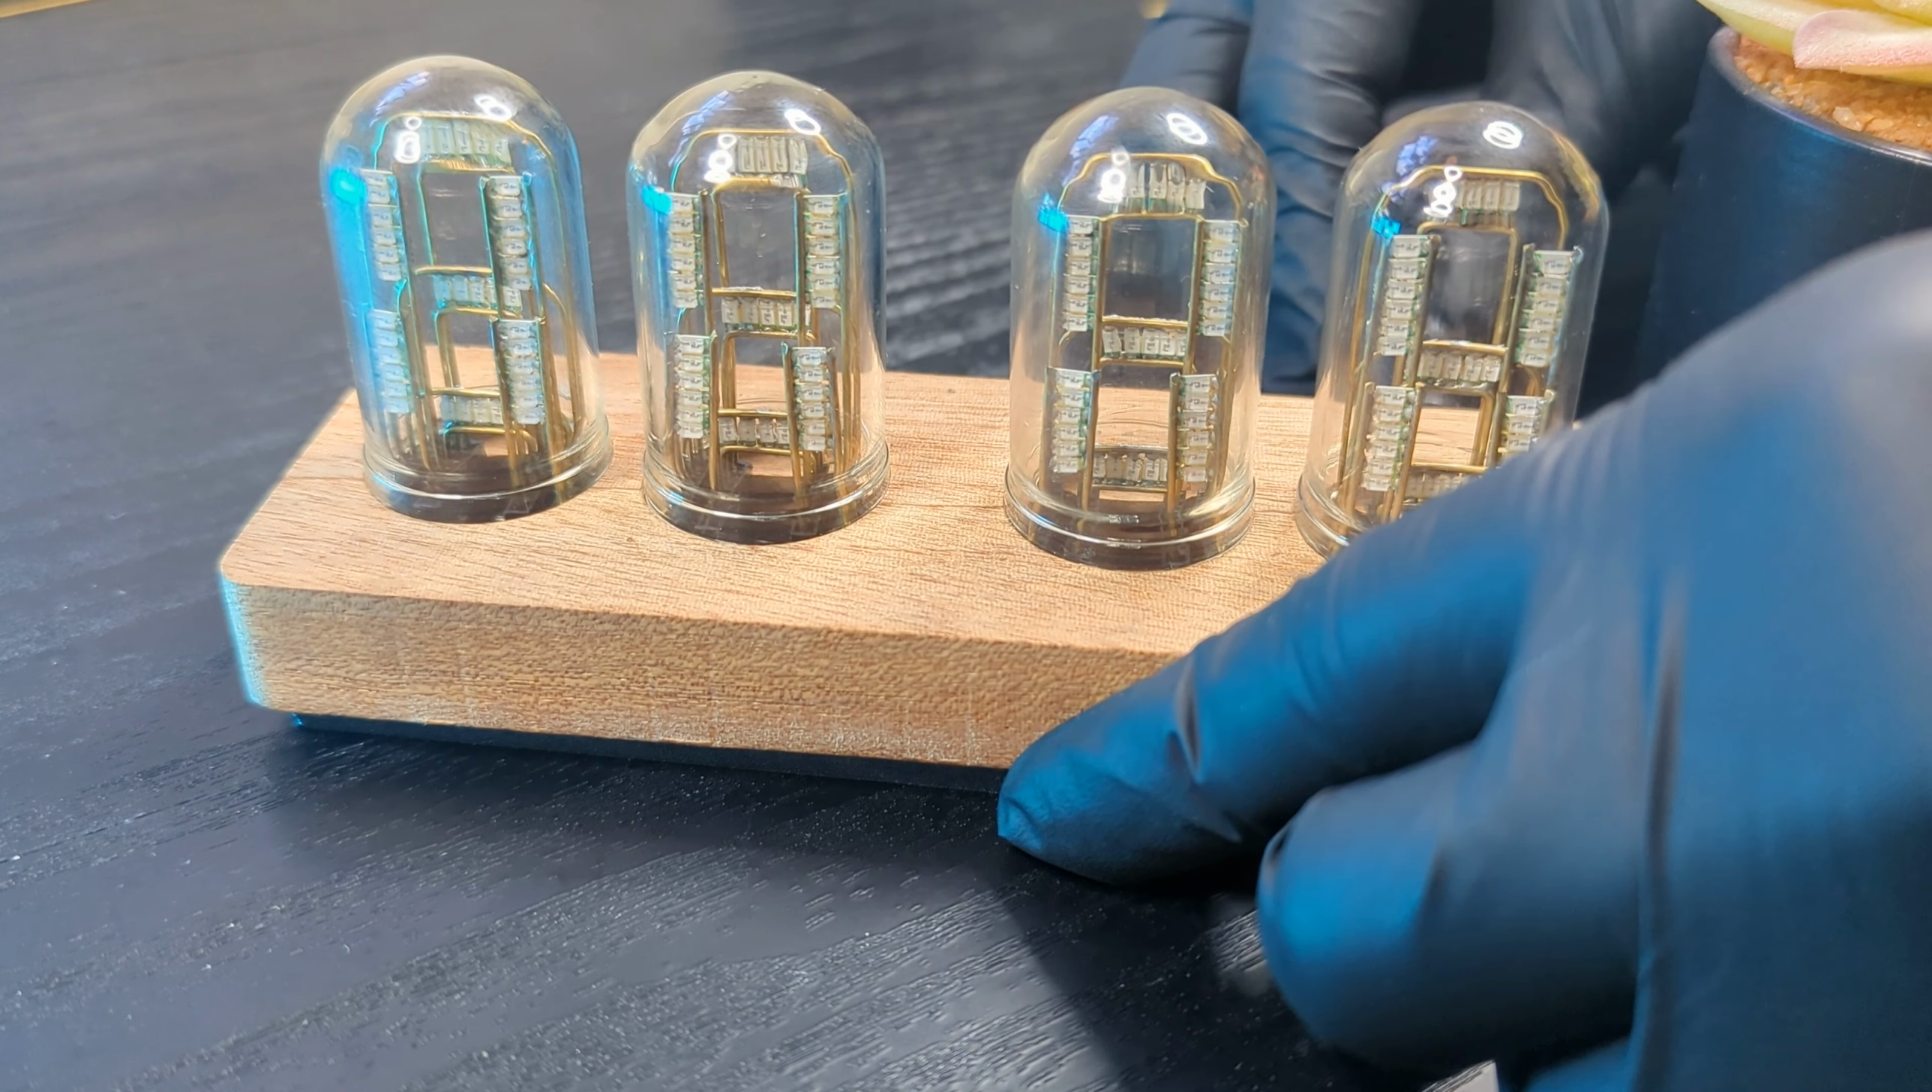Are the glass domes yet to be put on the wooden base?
No.